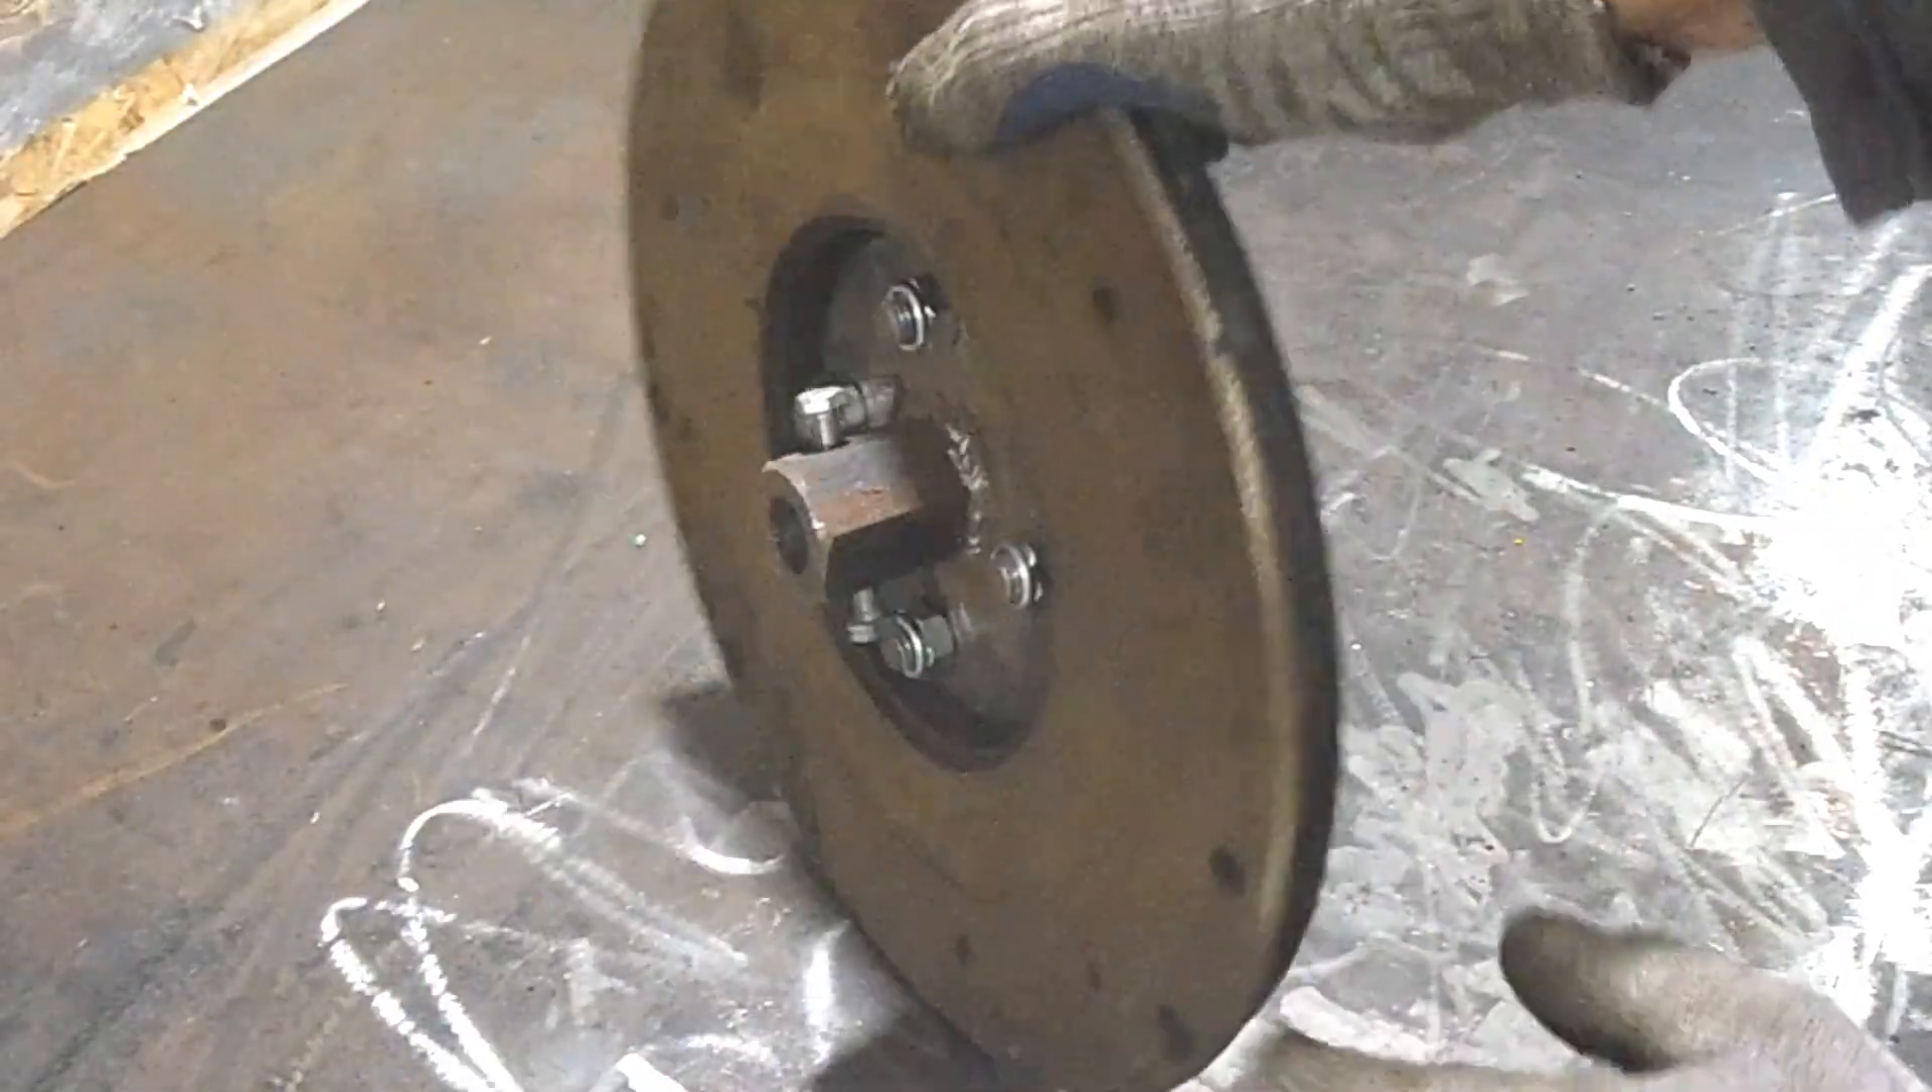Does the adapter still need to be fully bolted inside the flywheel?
No.